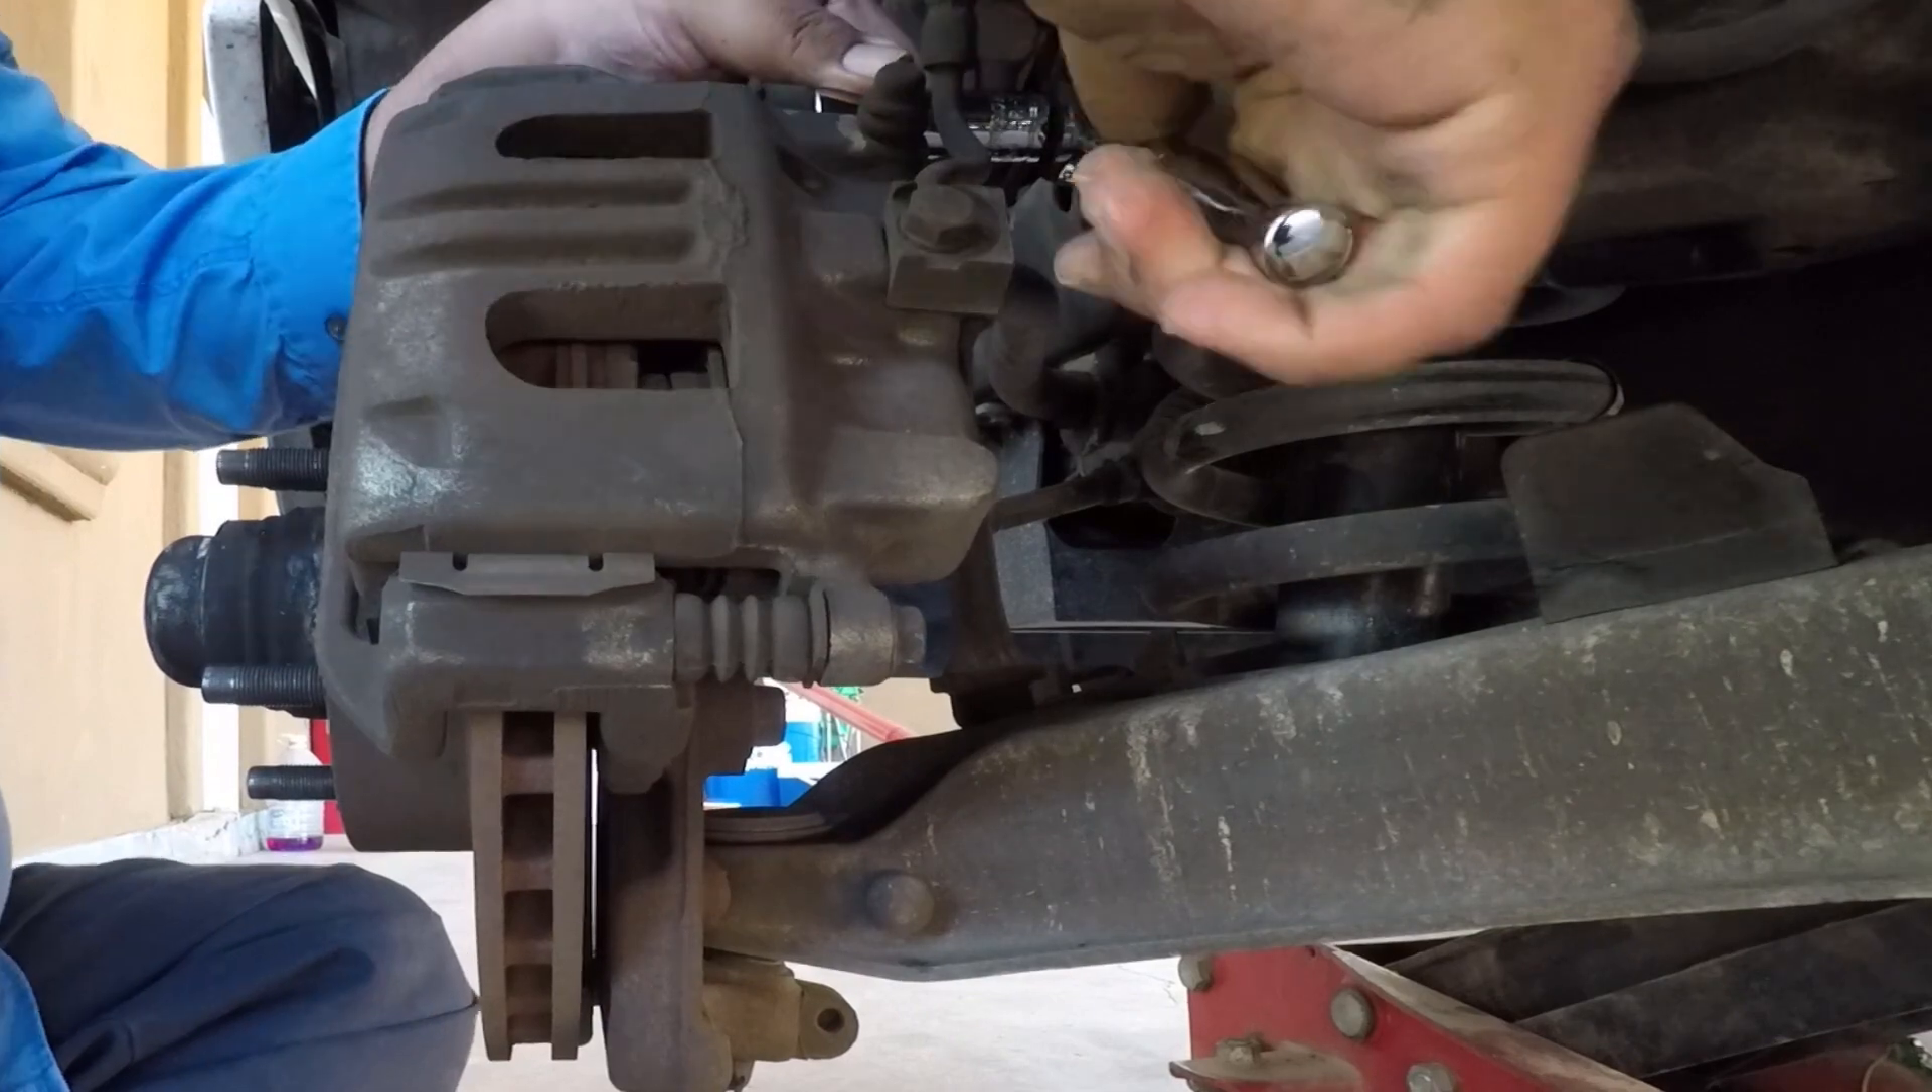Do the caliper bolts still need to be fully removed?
Yes.